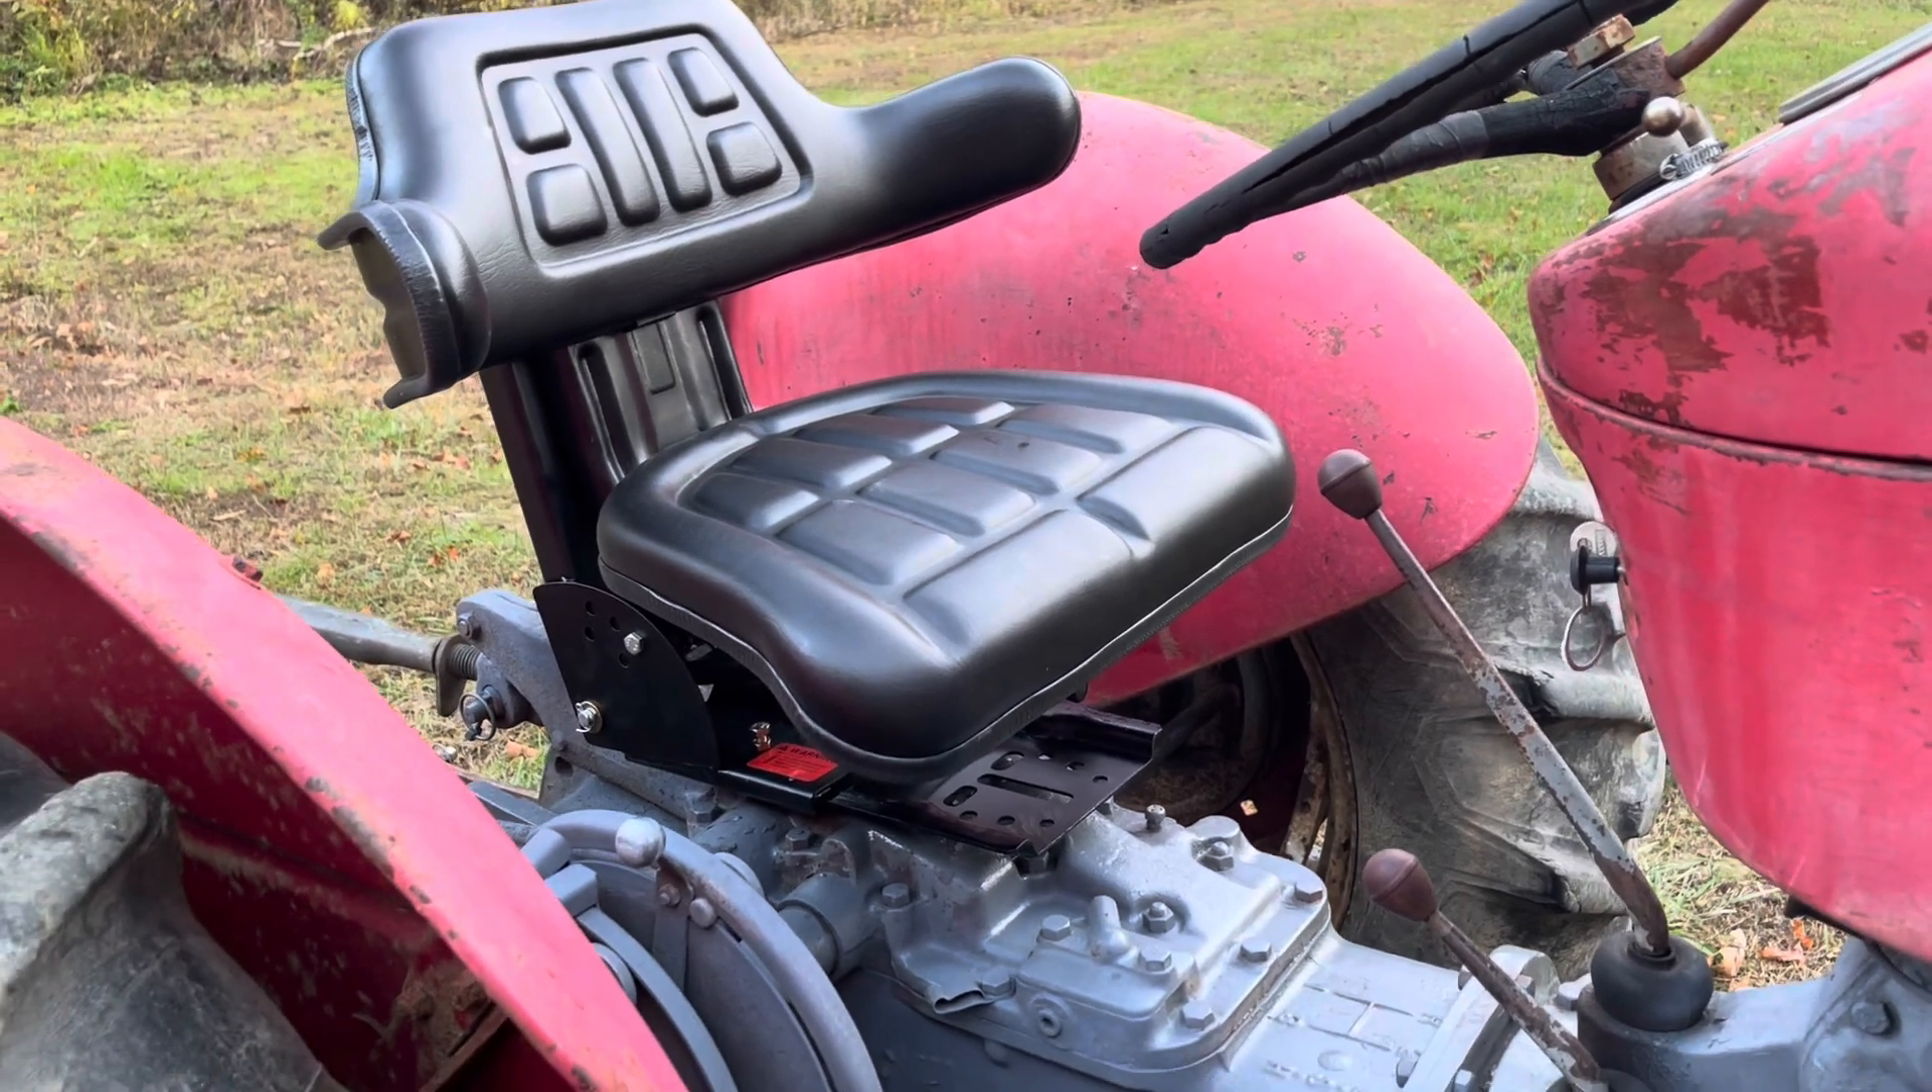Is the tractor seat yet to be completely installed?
No.